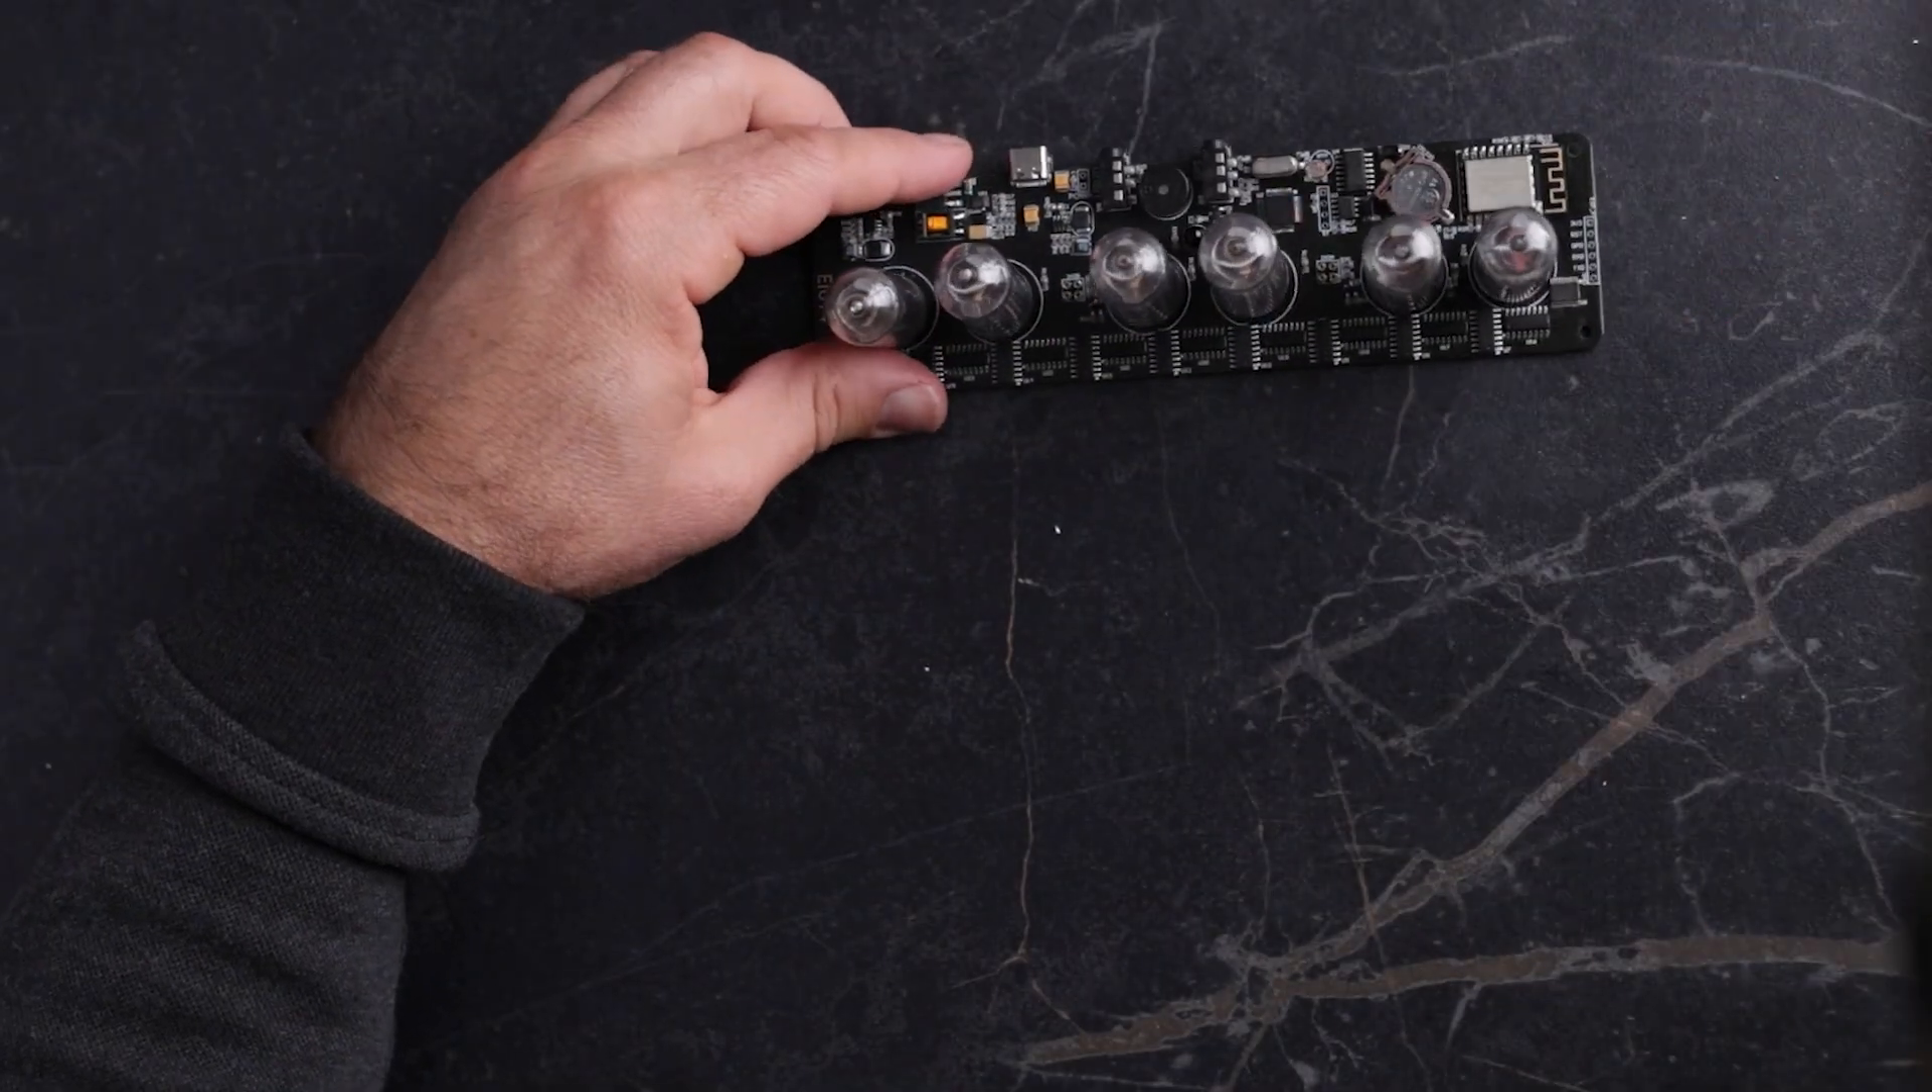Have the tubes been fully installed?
Yes.